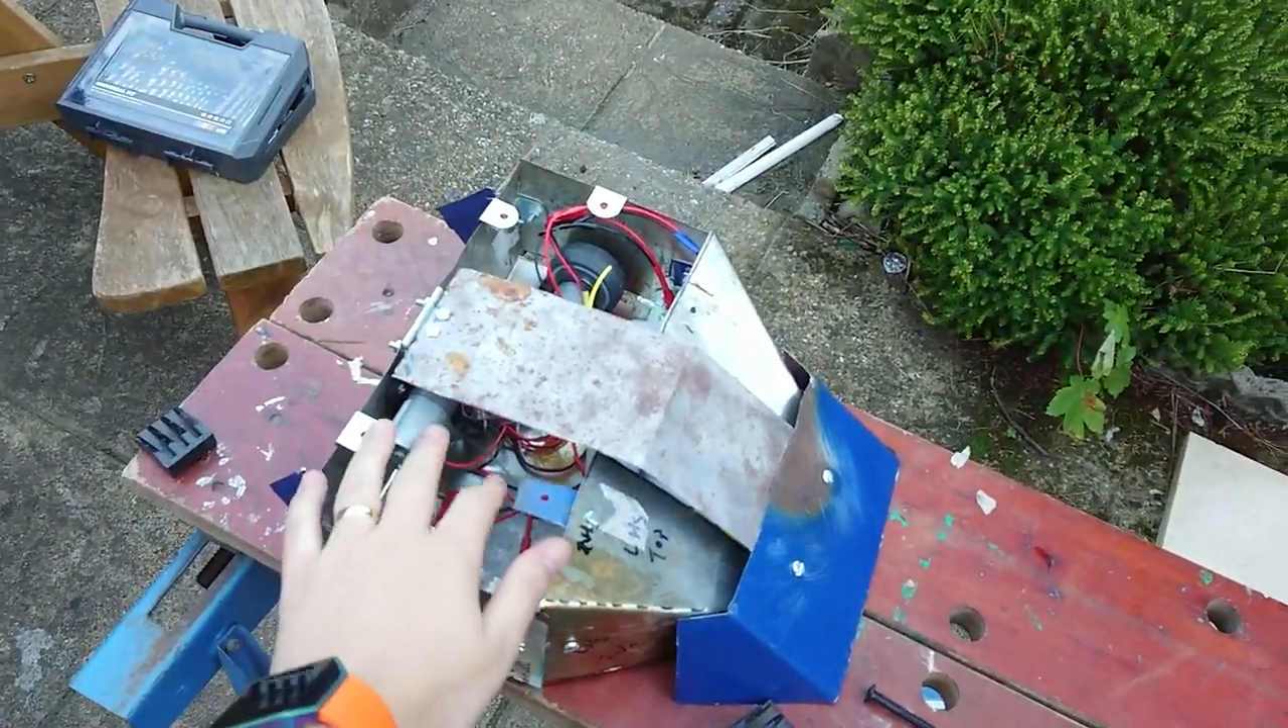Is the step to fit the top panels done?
No.